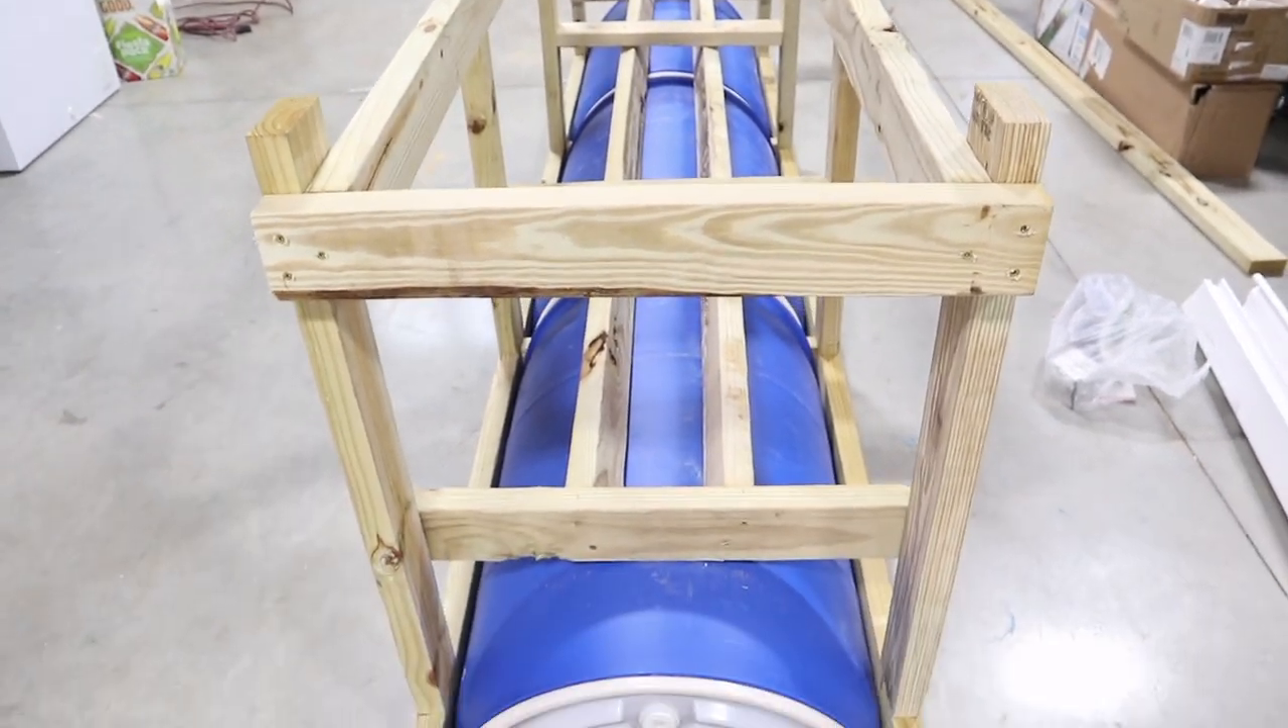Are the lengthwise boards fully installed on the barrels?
Yes.